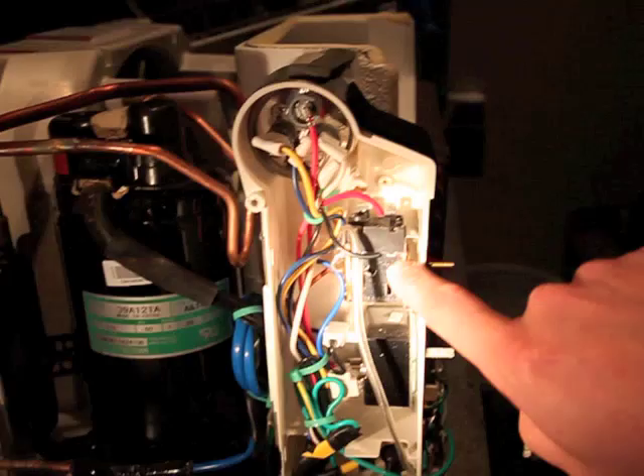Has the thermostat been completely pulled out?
No.